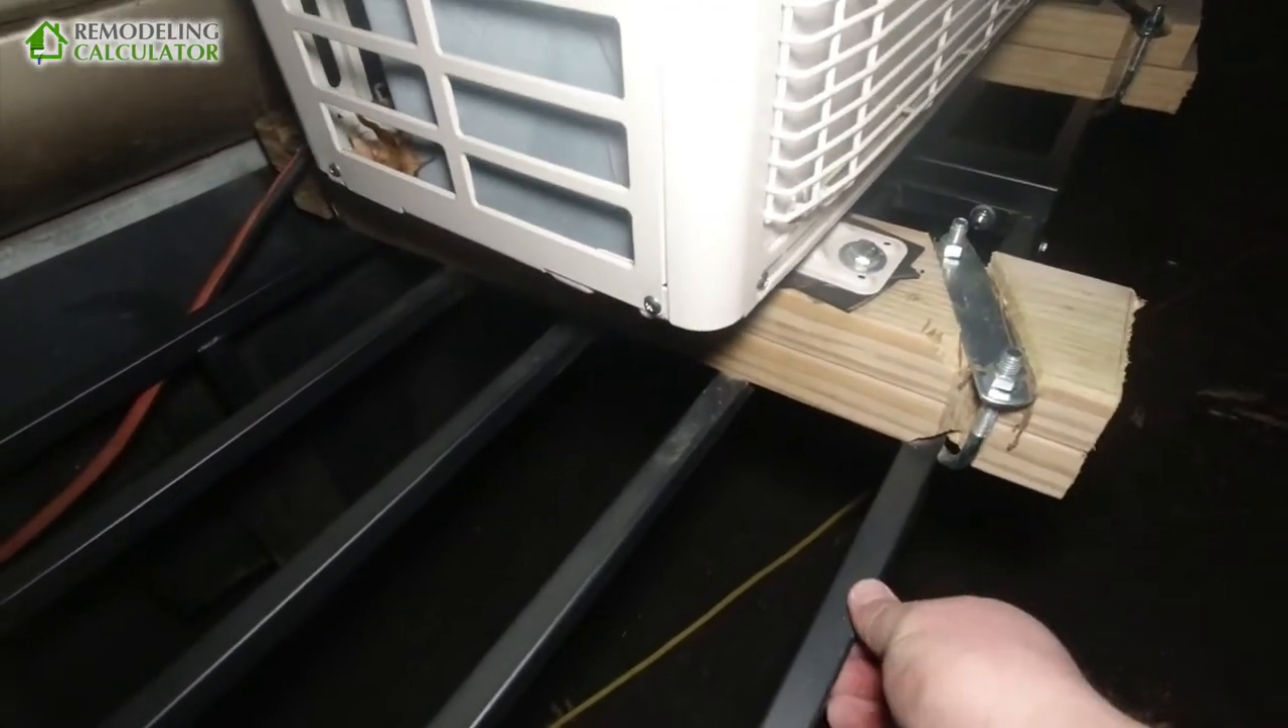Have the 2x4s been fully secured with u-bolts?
Yes.